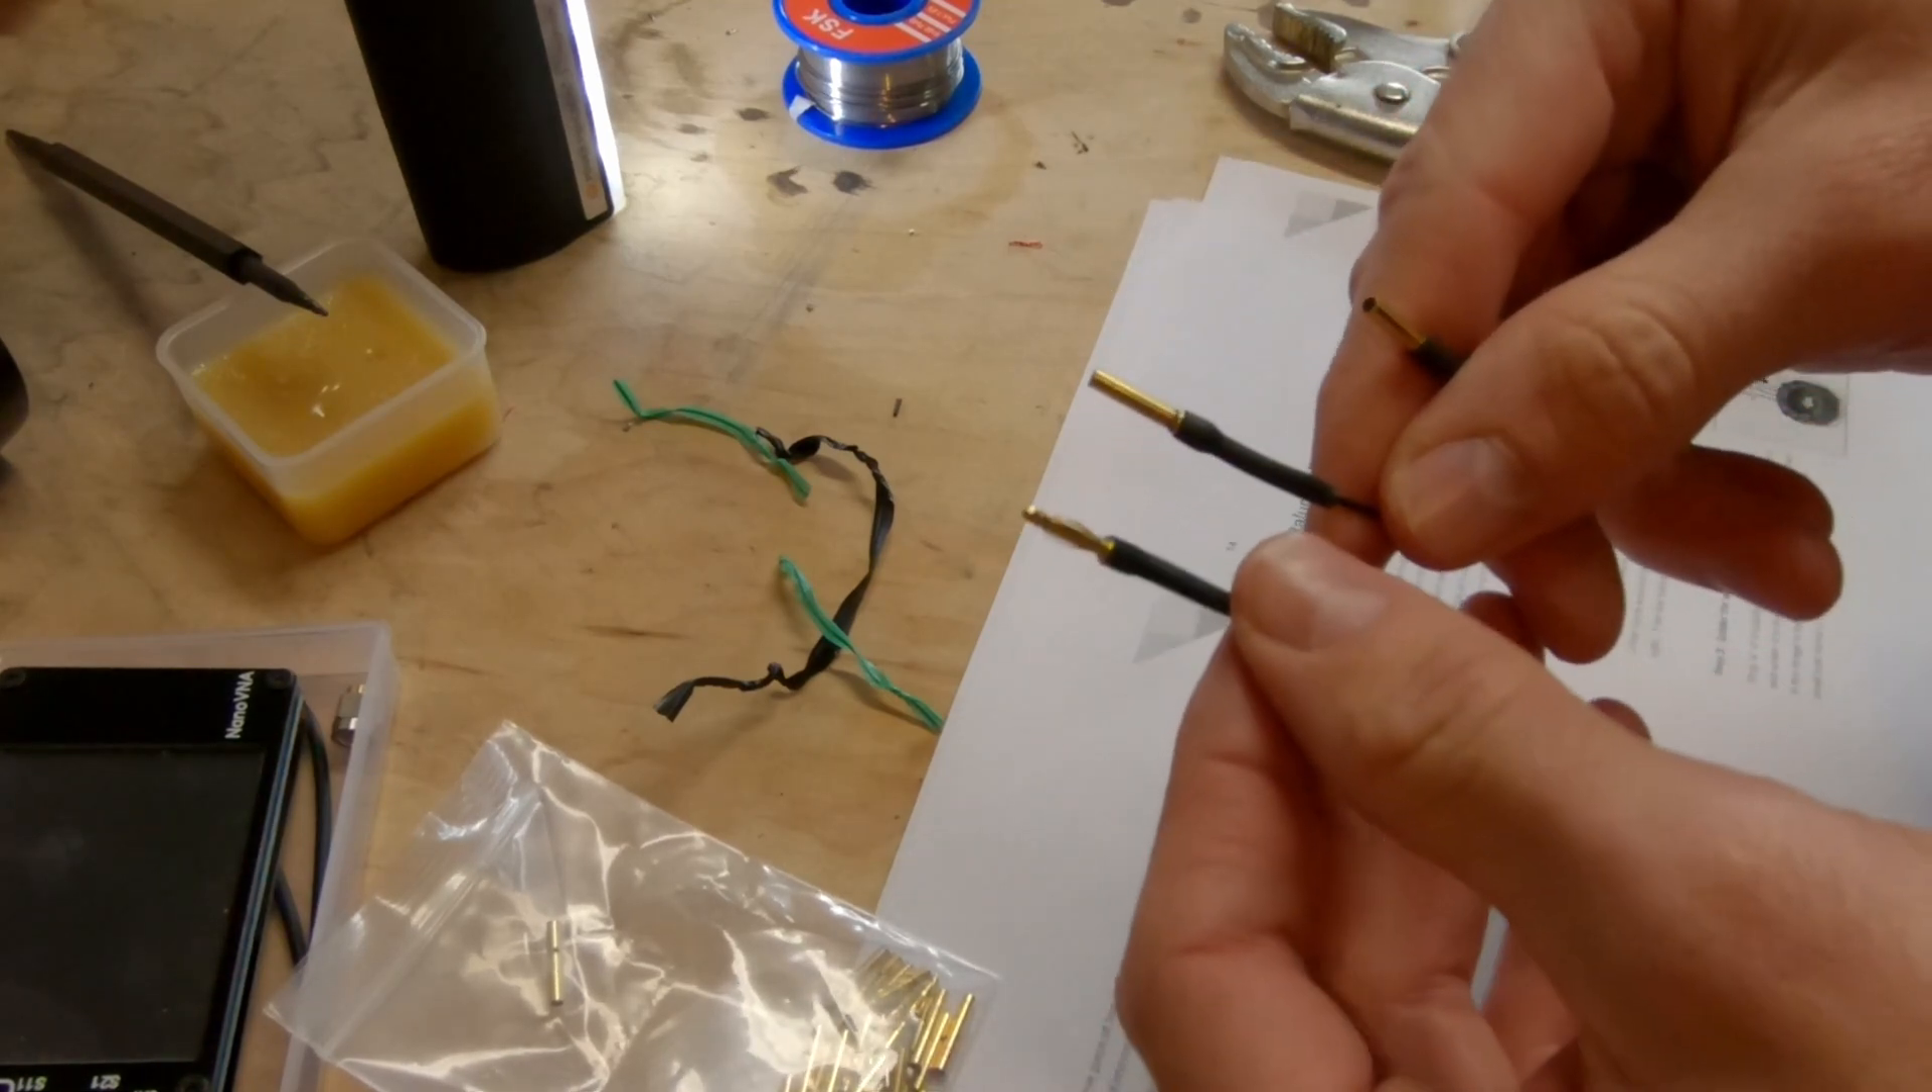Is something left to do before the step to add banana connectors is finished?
No.